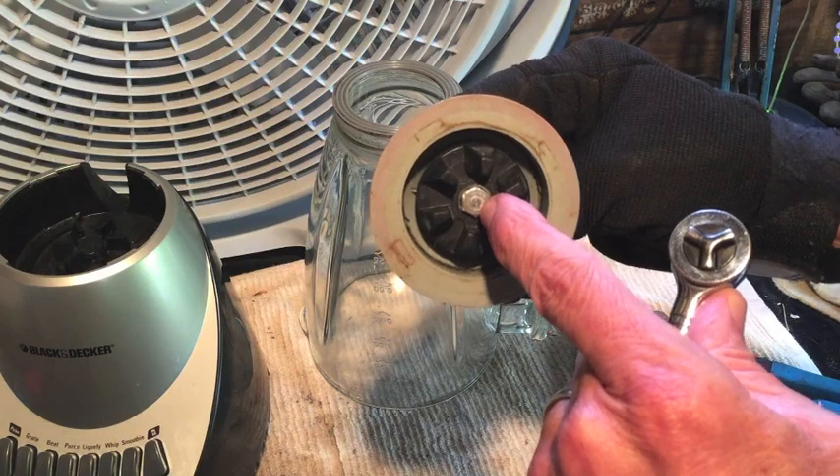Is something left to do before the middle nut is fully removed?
Yes.